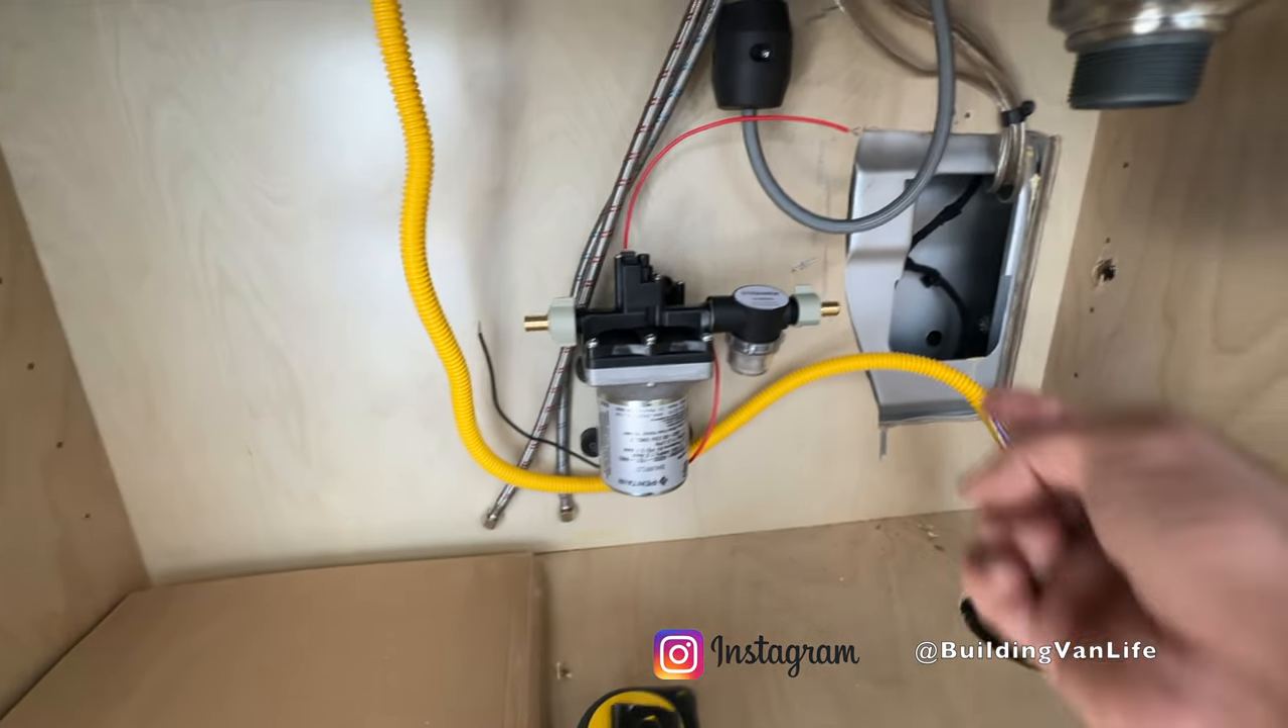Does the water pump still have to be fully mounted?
No.